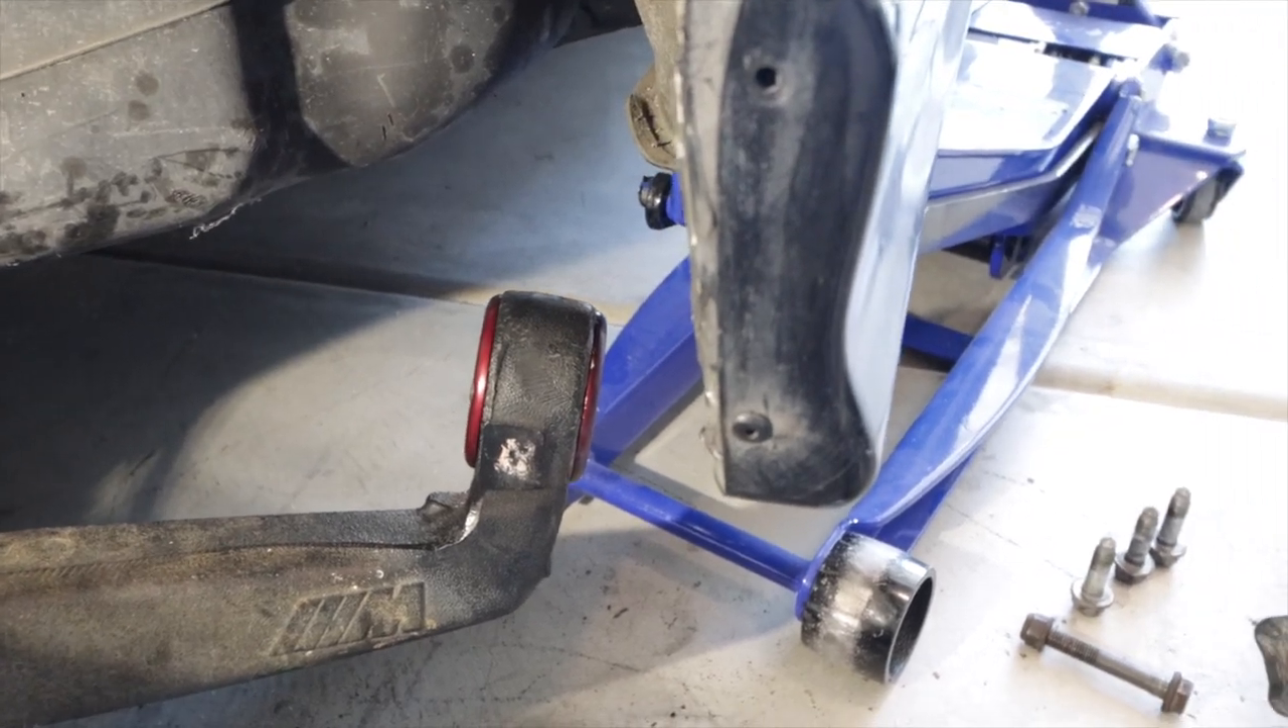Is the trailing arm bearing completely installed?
Yes.